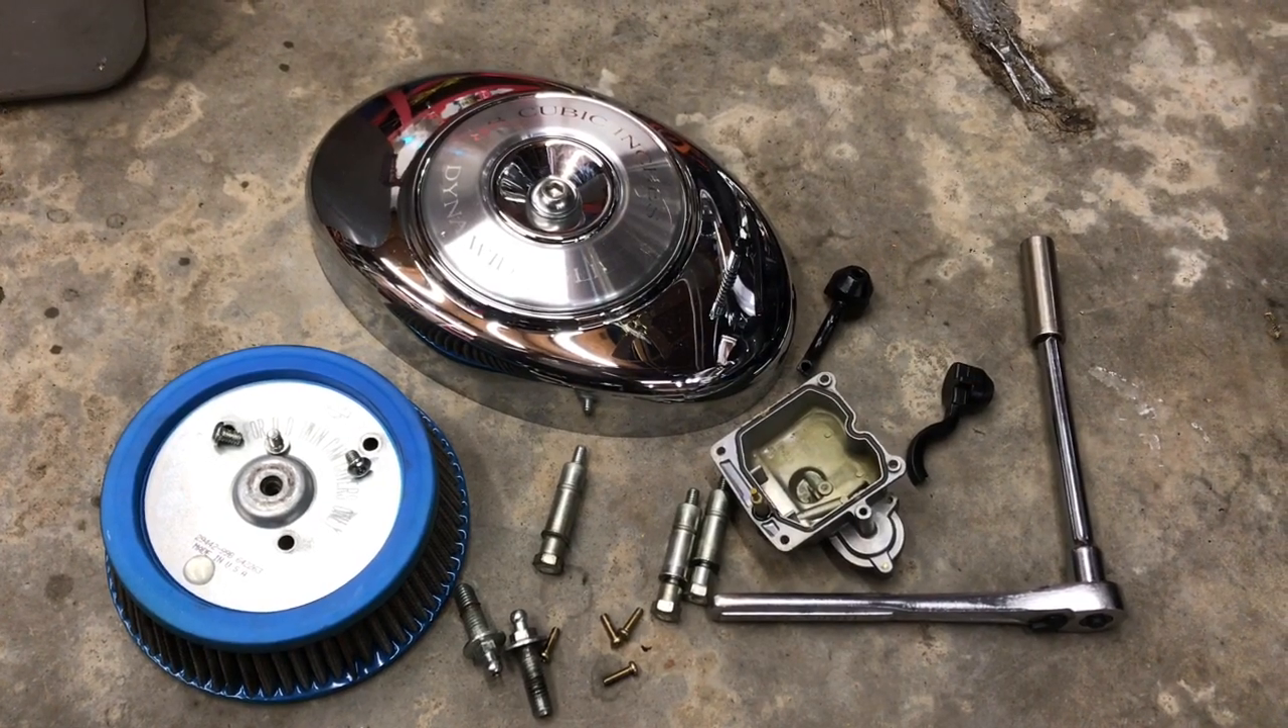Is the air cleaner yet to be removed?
No.